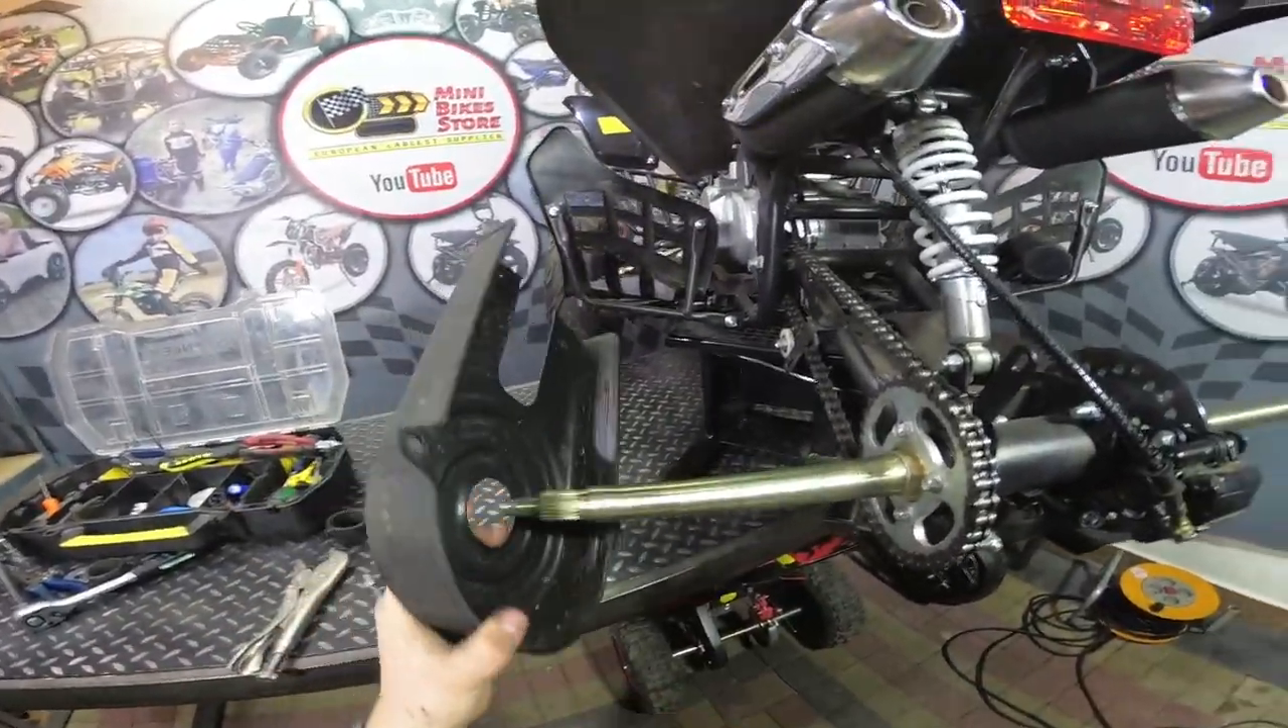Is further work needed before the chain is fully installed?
No.